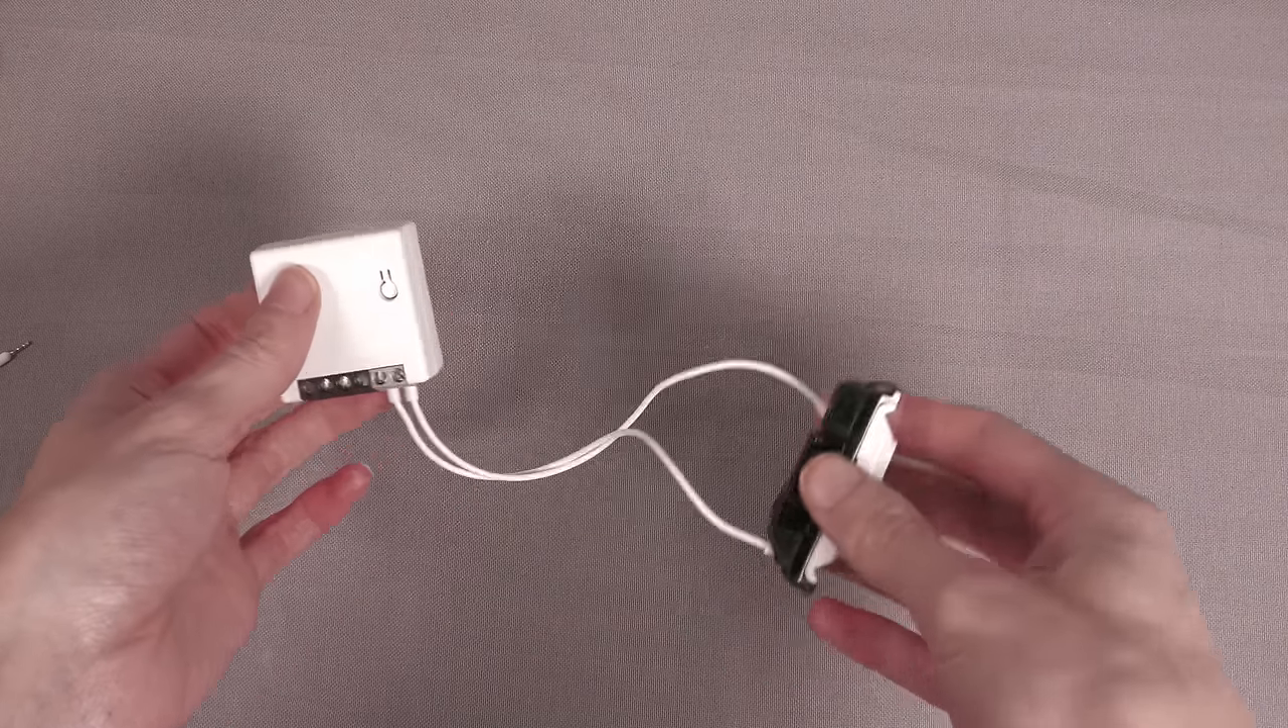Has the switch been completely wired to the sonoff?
Yes.